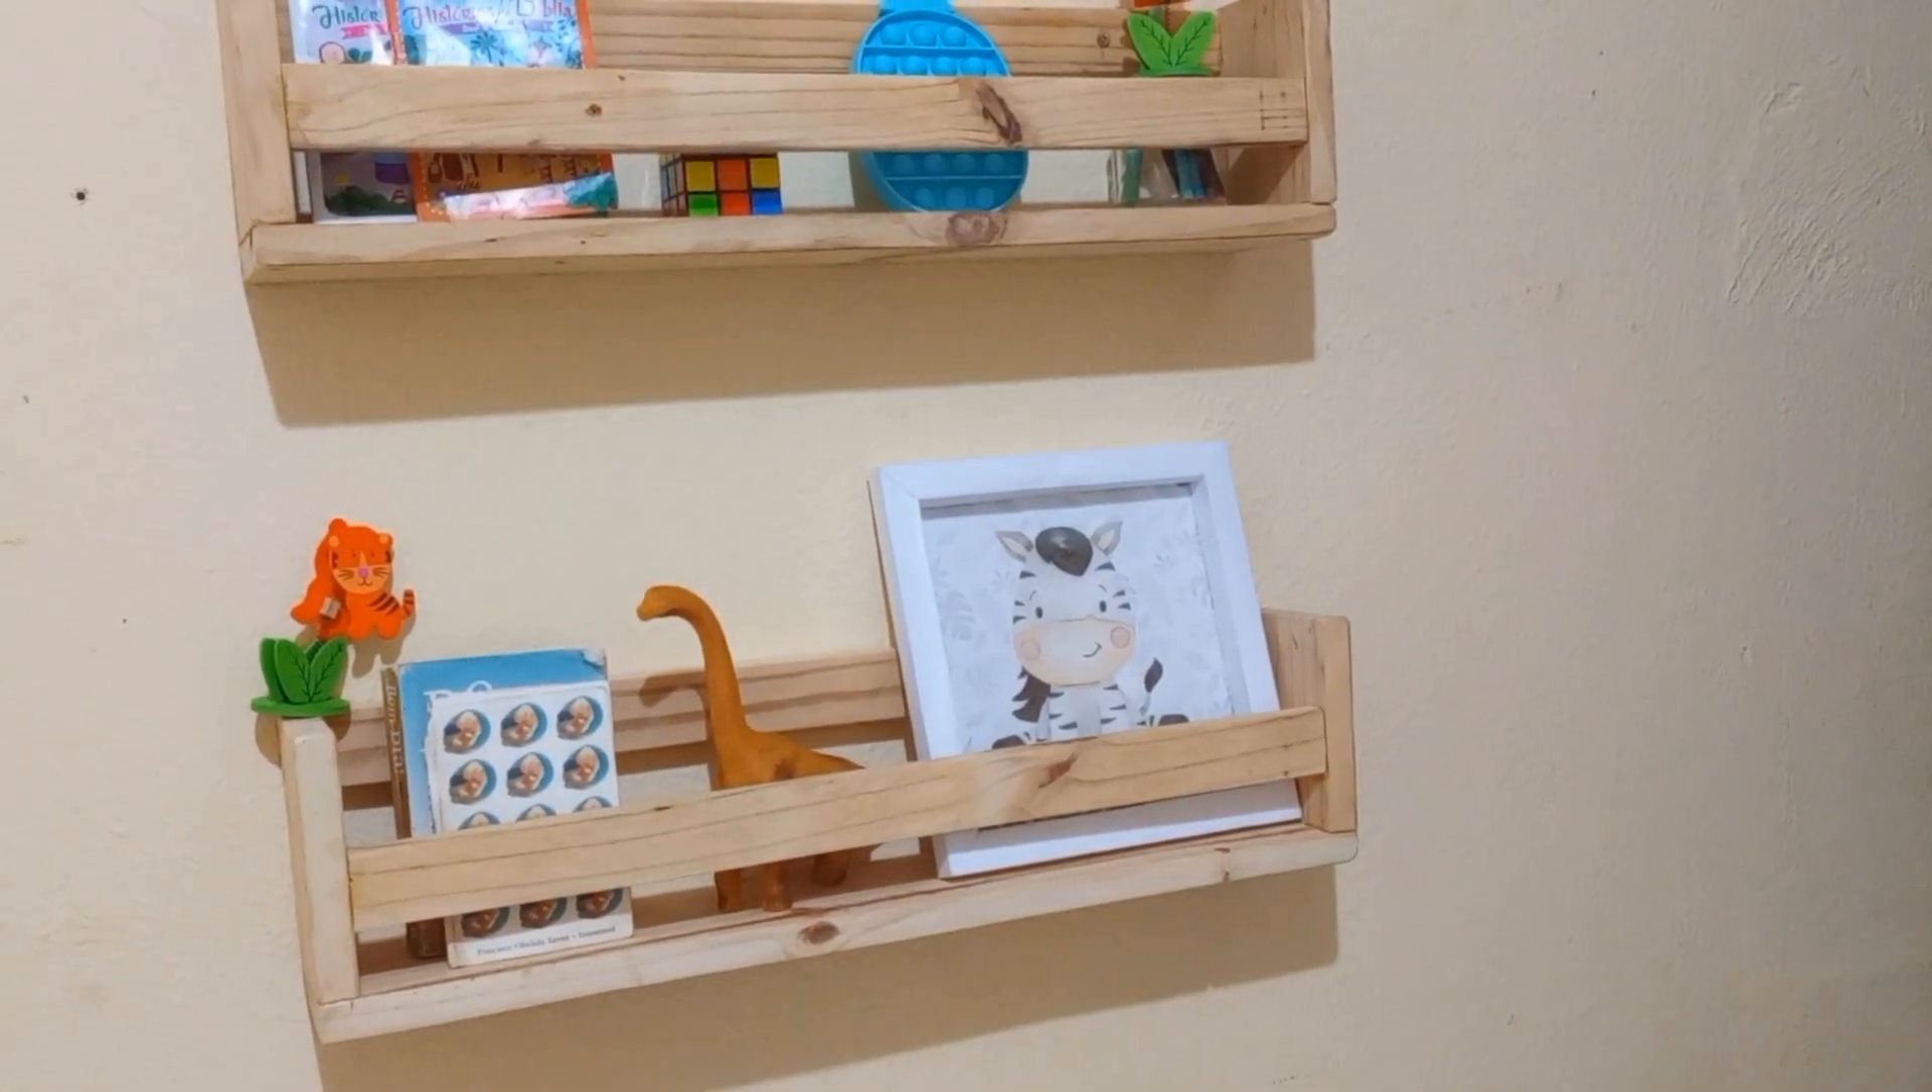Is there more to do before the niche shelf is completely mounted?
No.